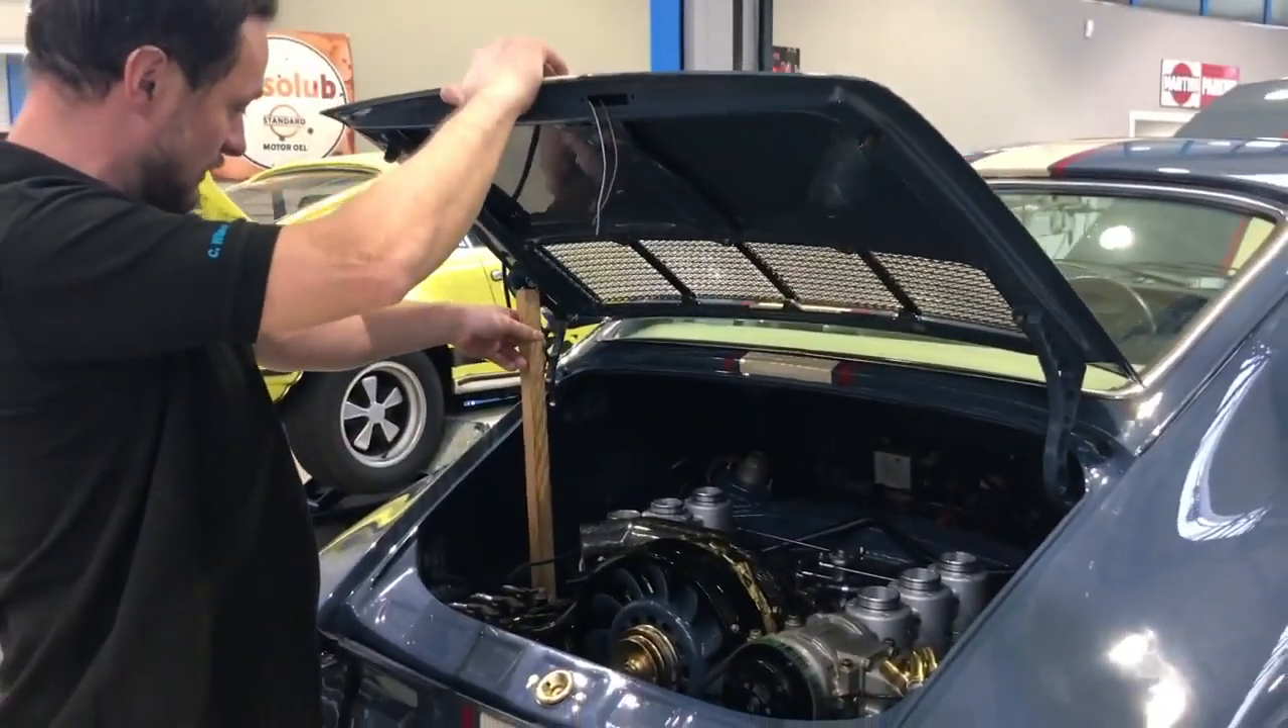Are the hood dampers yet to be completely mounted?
Yes.